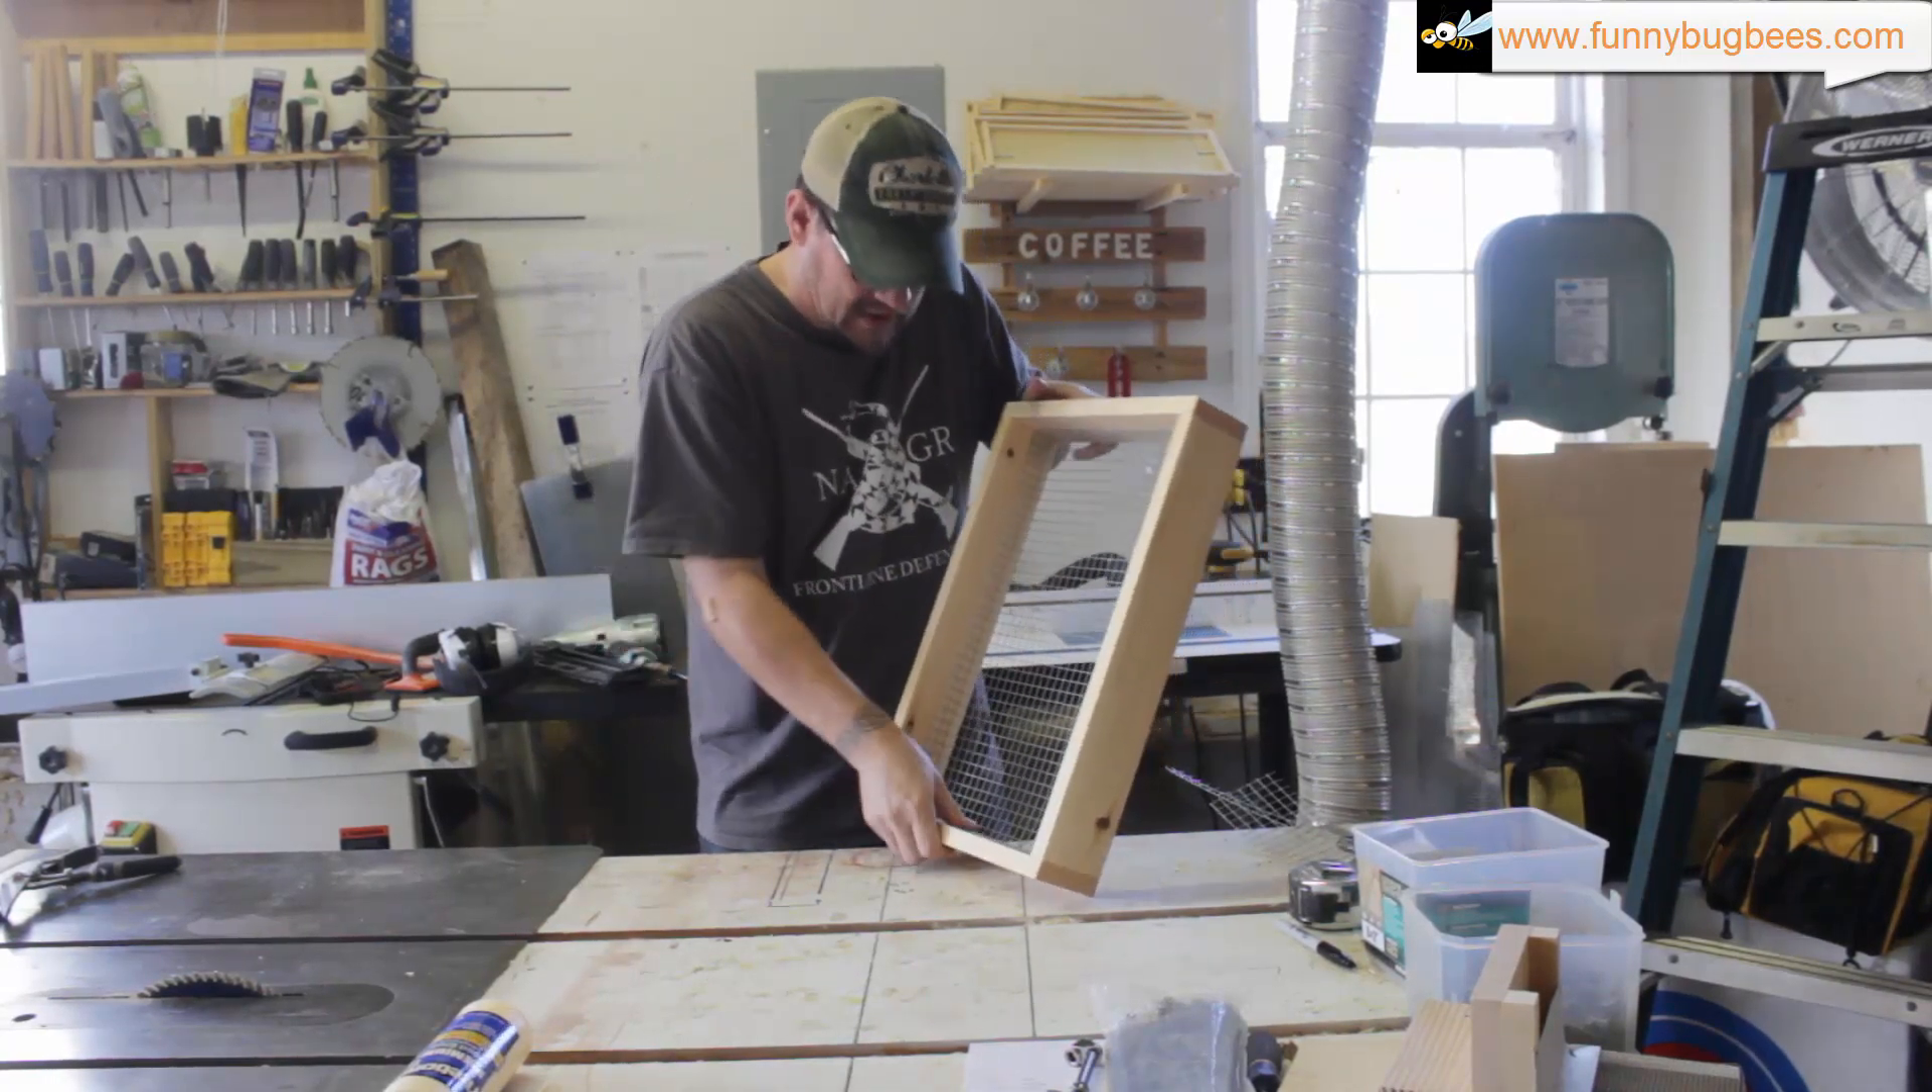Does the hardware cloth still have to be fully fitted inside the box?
No.